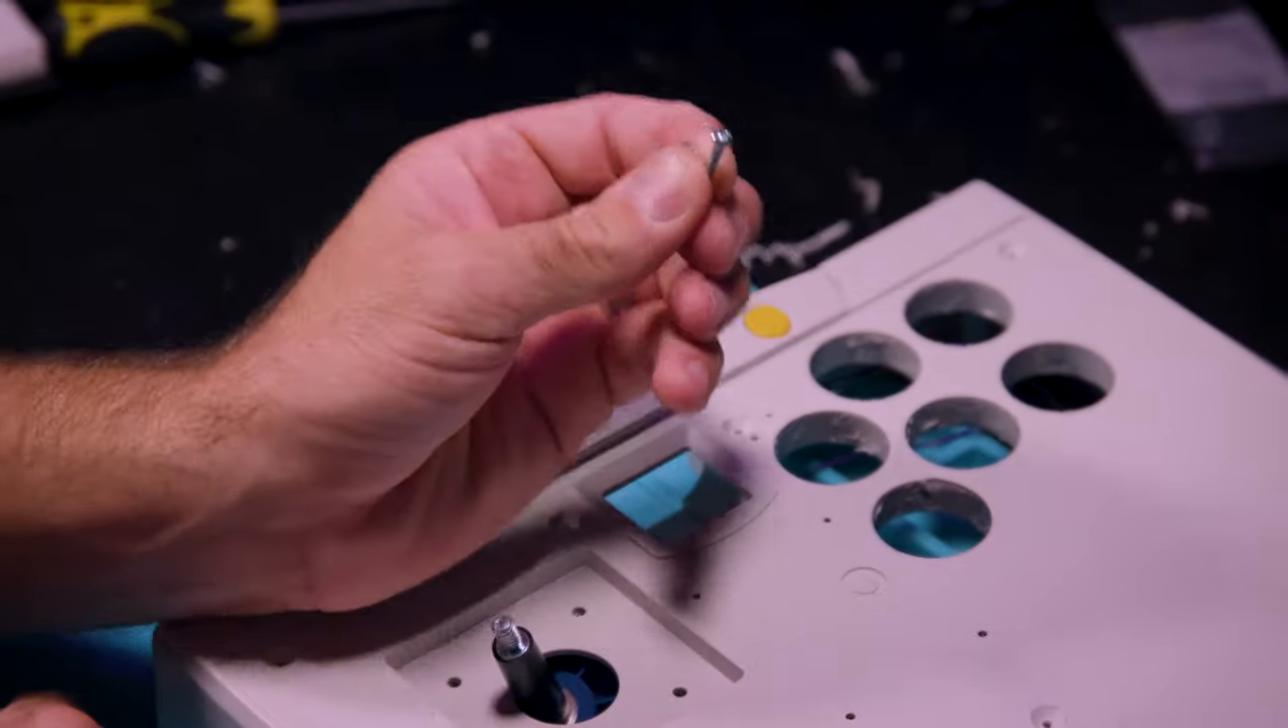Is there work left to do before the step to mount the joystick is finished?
Yes.